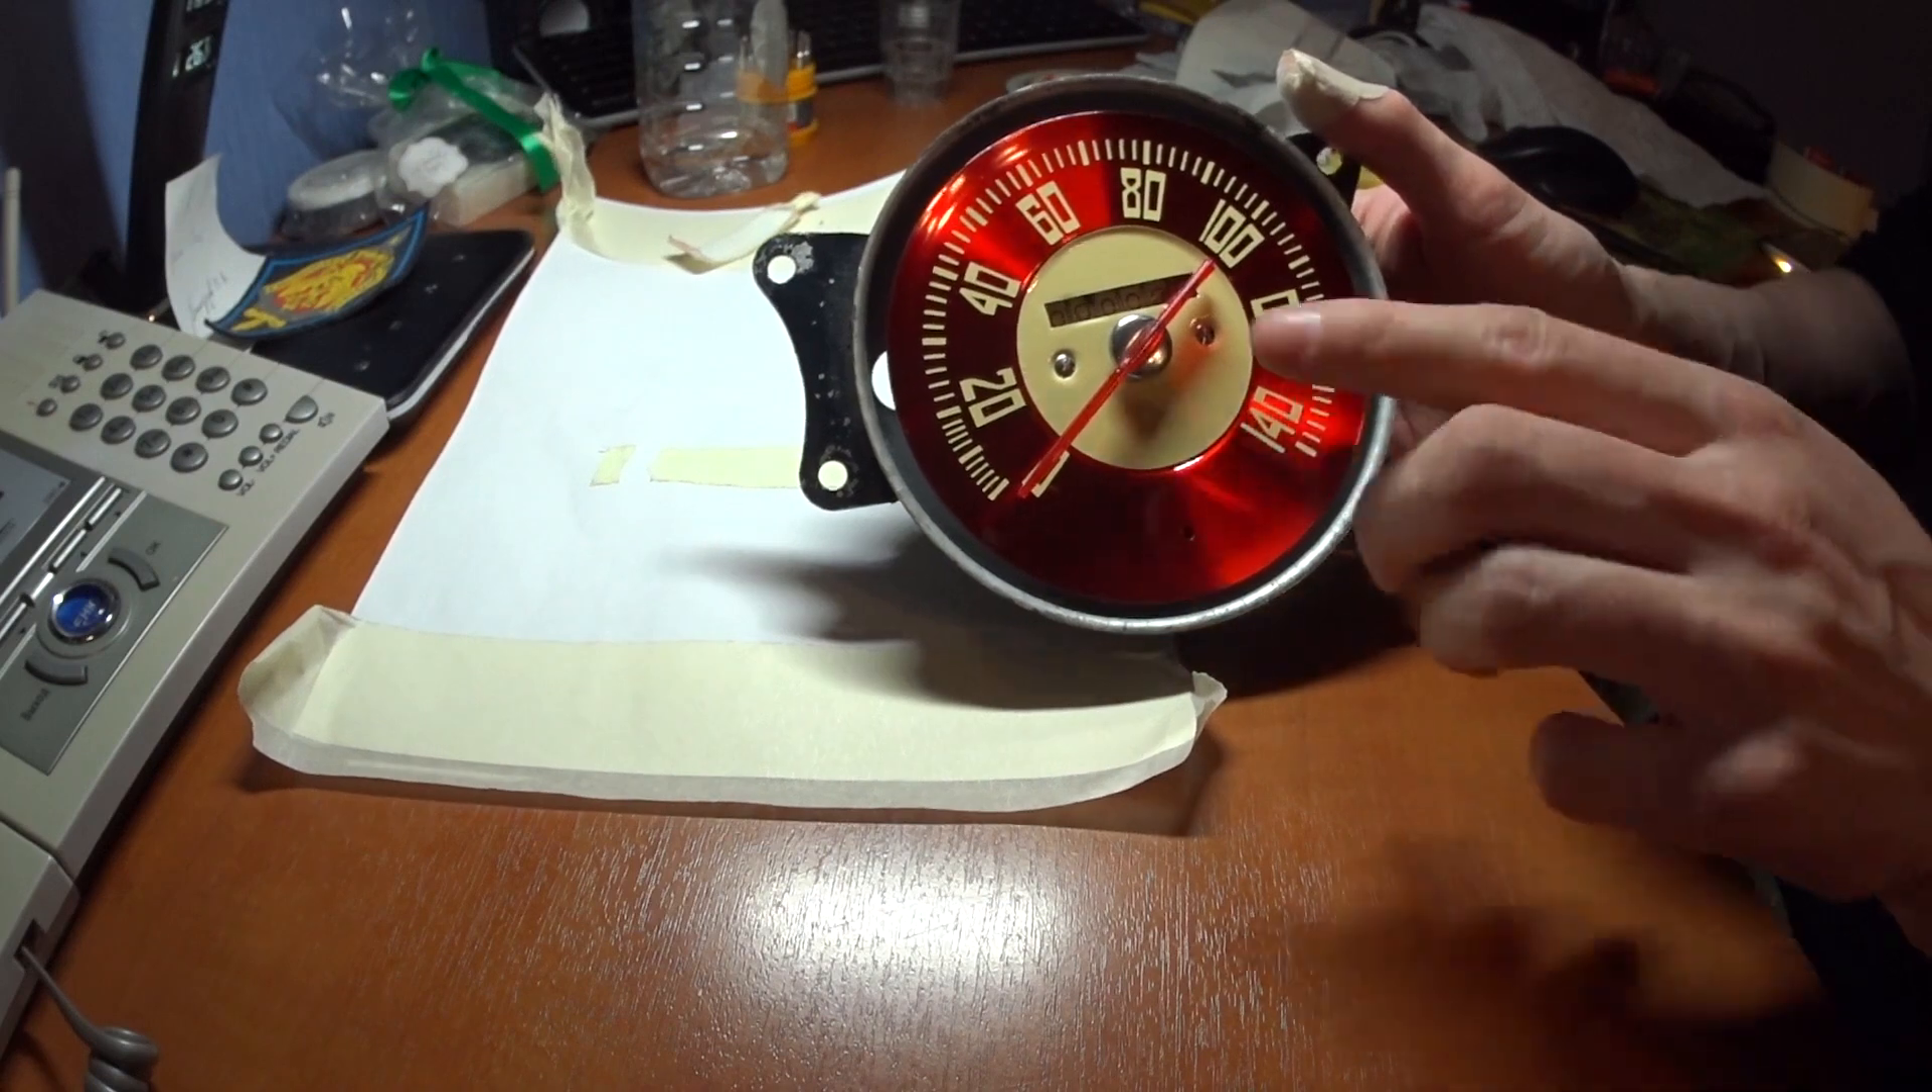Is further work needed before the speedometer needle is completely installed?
No.